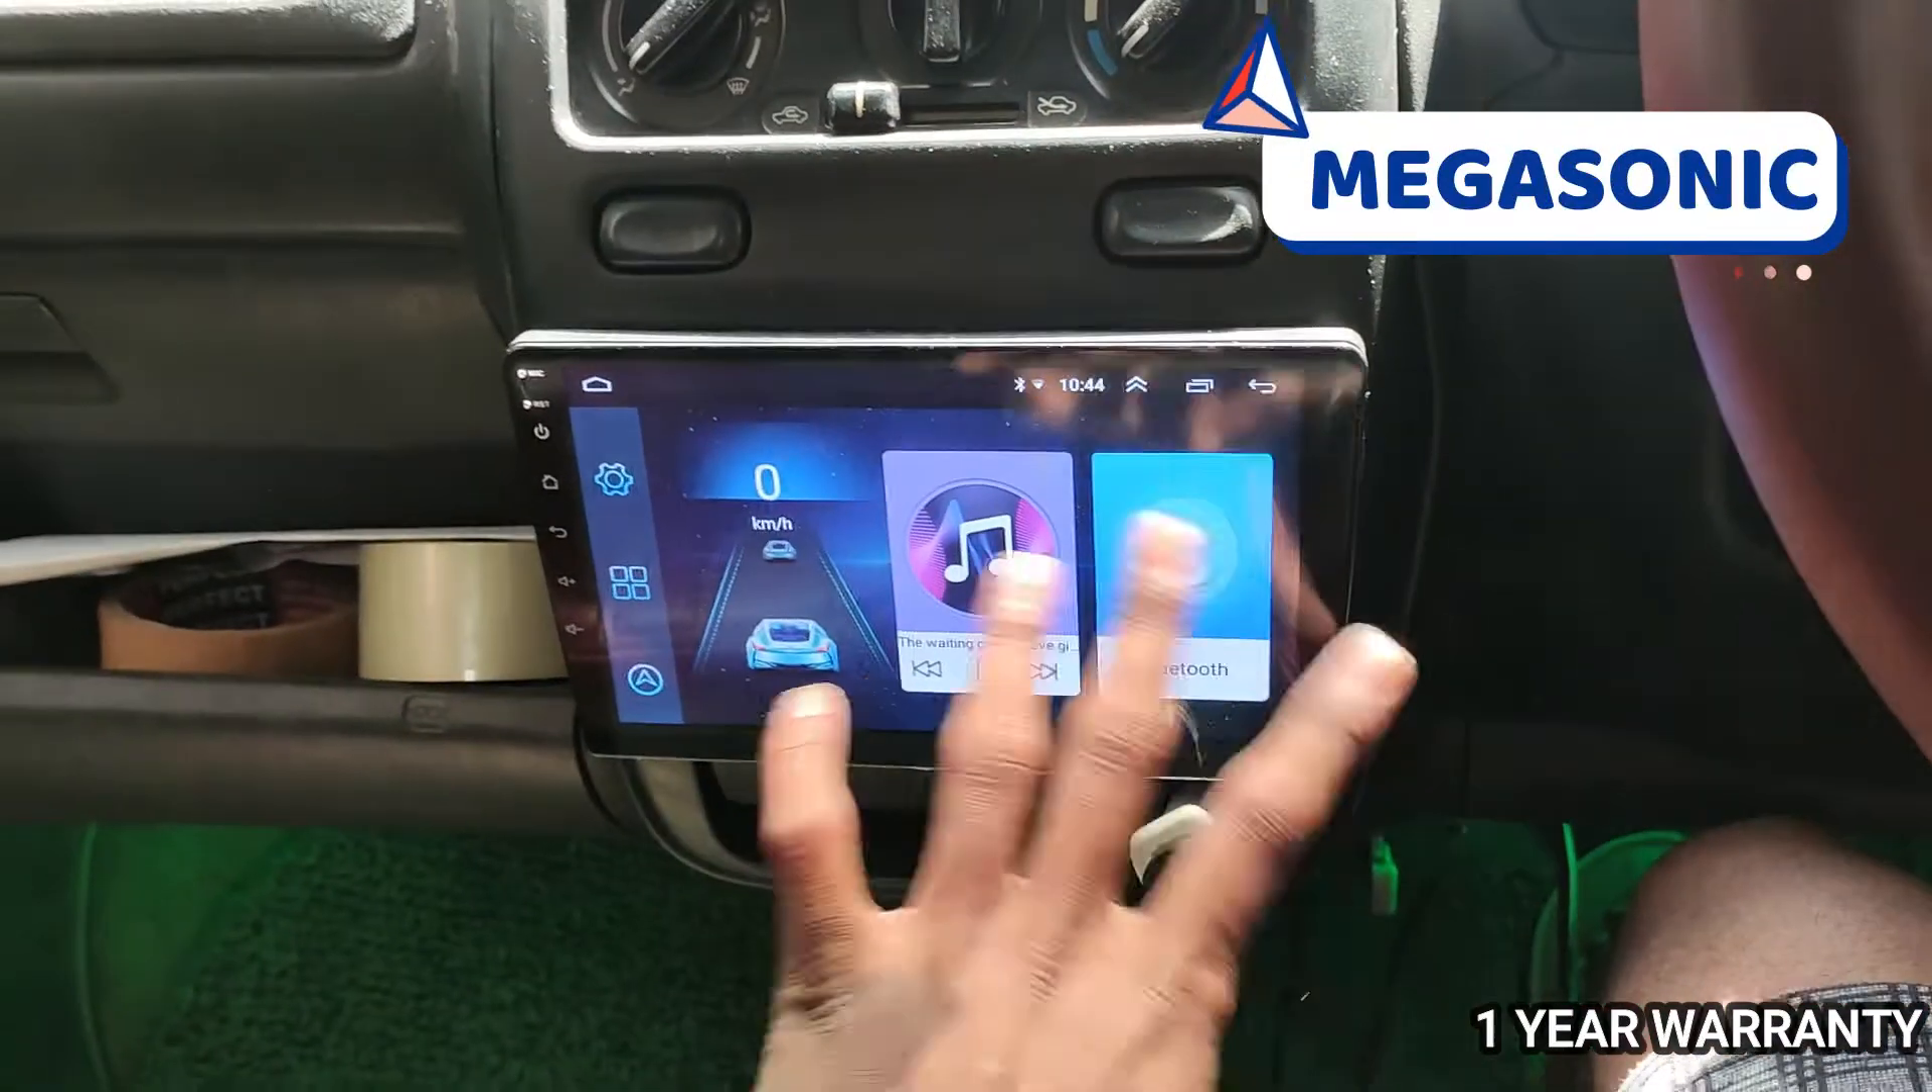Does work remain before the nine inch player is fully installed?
No.